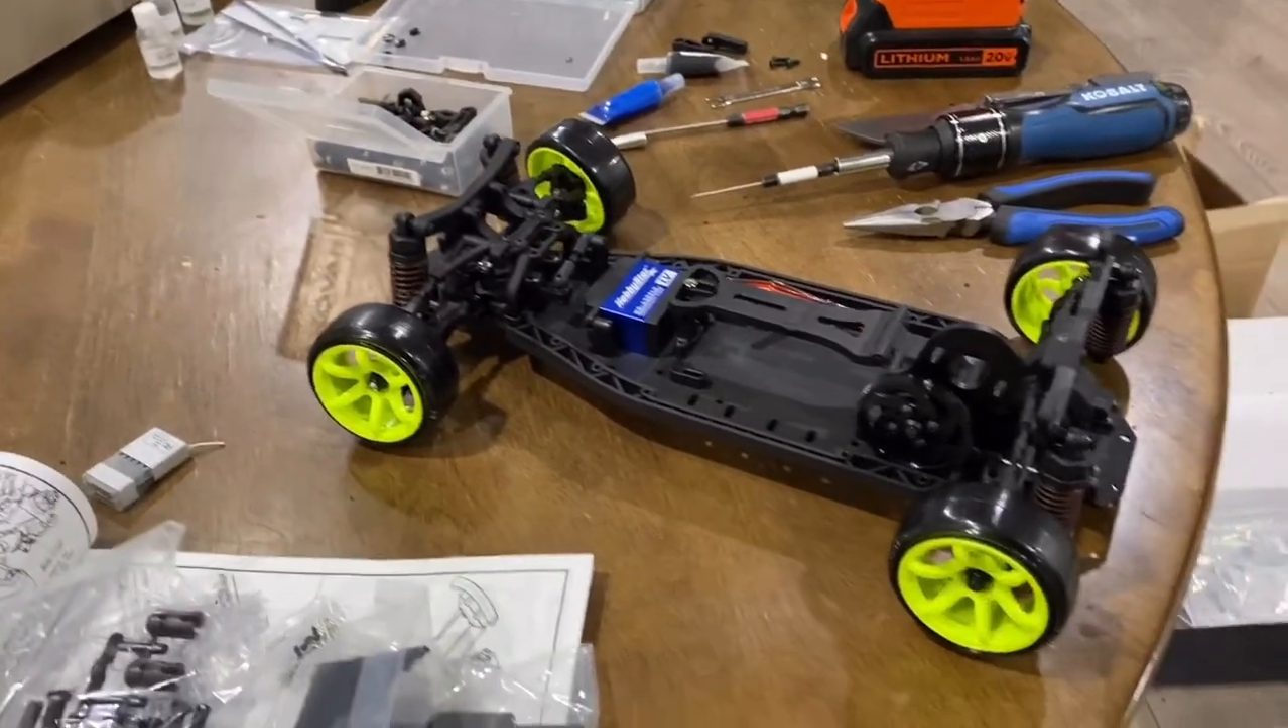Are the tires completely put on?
Yes.